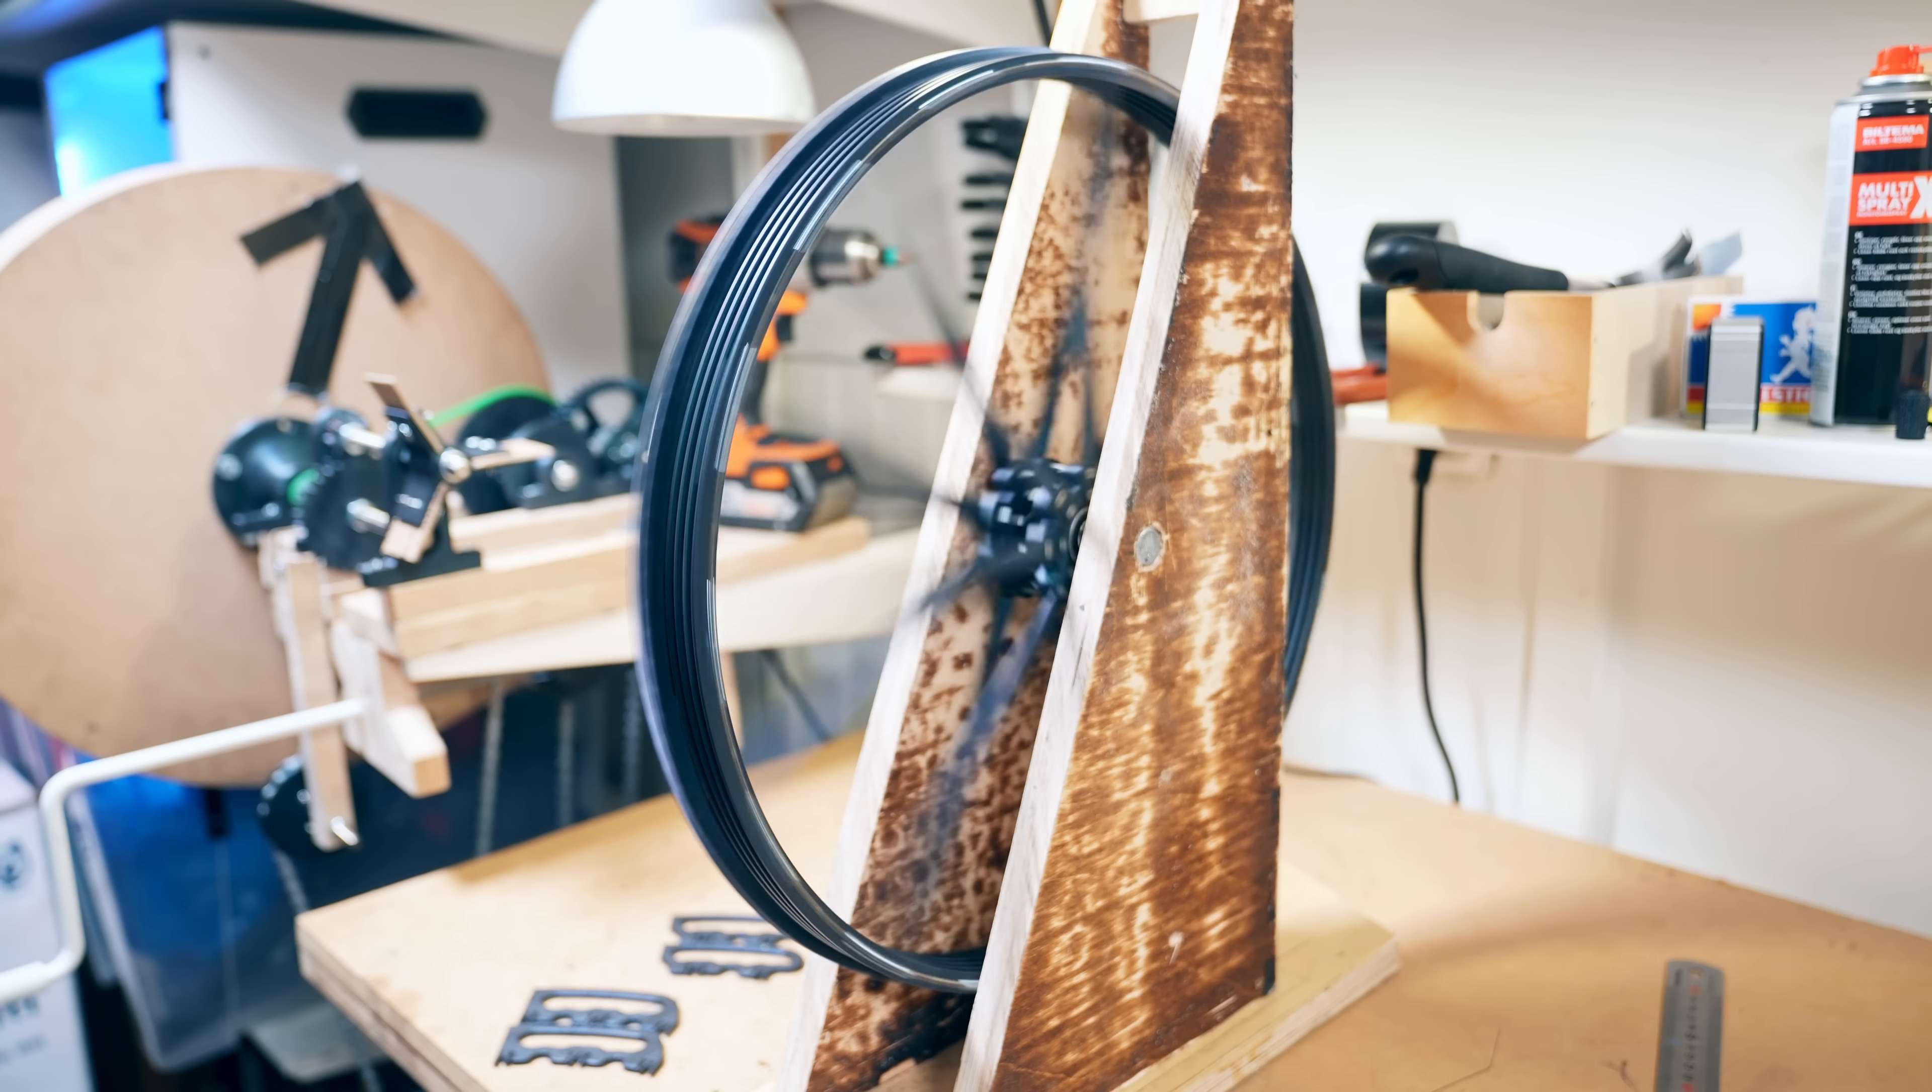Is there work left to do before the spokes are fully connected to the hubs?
No.